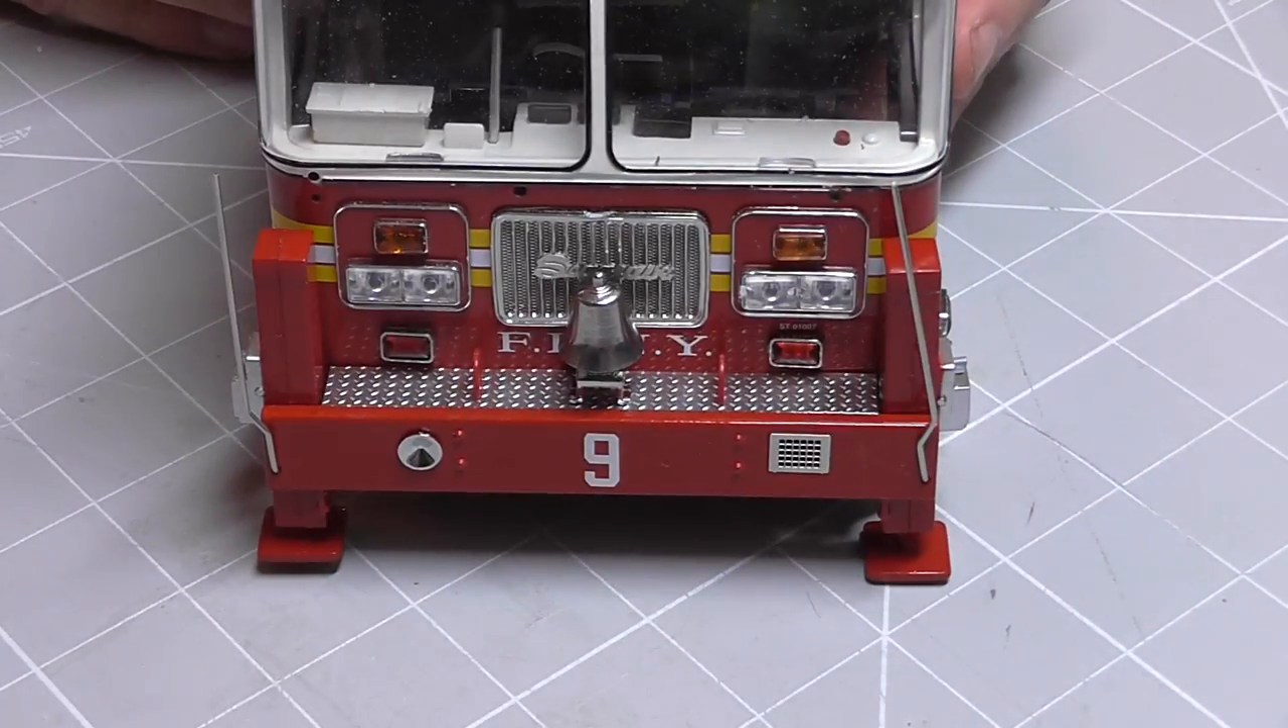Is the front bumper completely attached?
Yes.